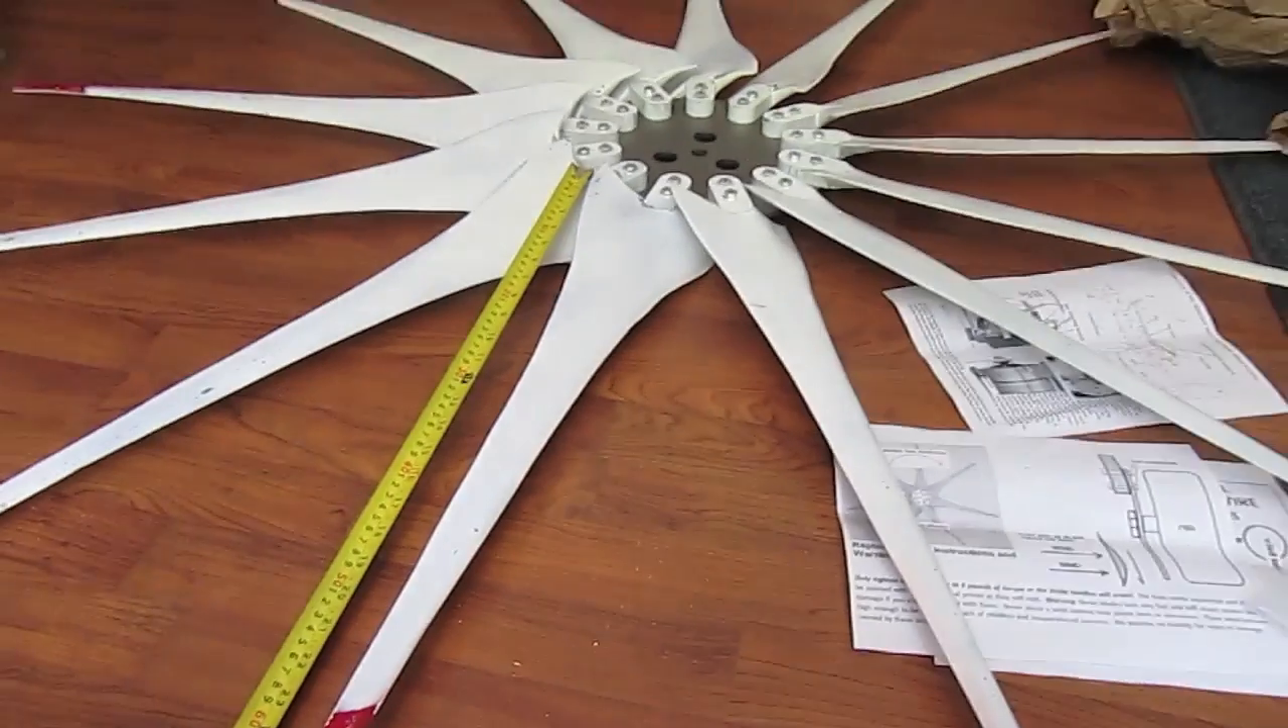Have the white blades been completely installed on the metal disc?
Yes.